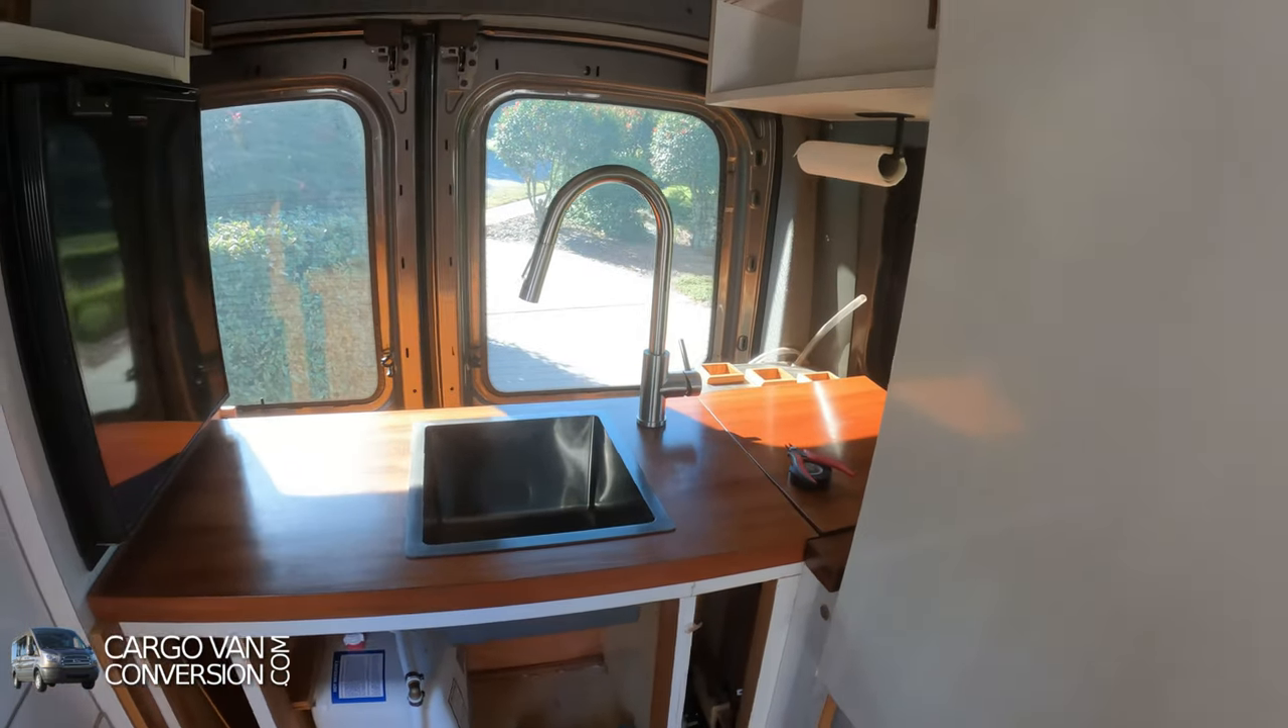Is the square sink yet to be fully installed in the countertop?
No.